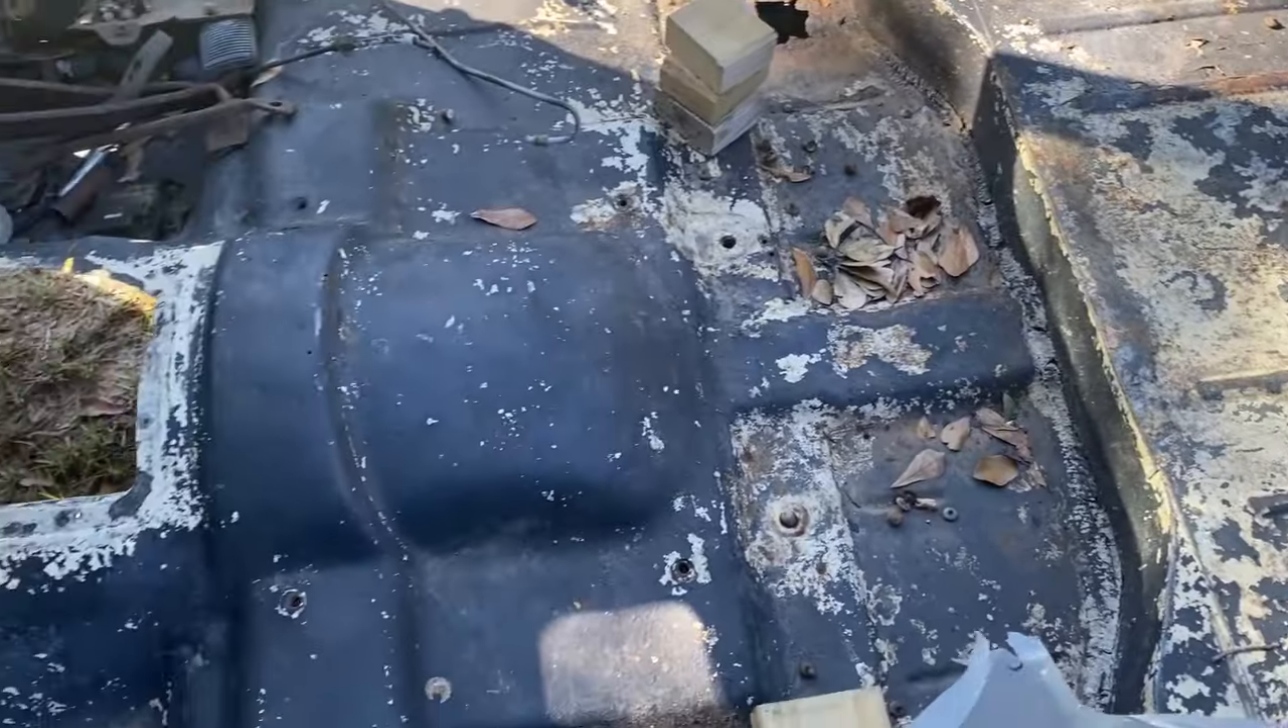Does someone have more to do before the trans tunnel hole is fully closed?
Yes.